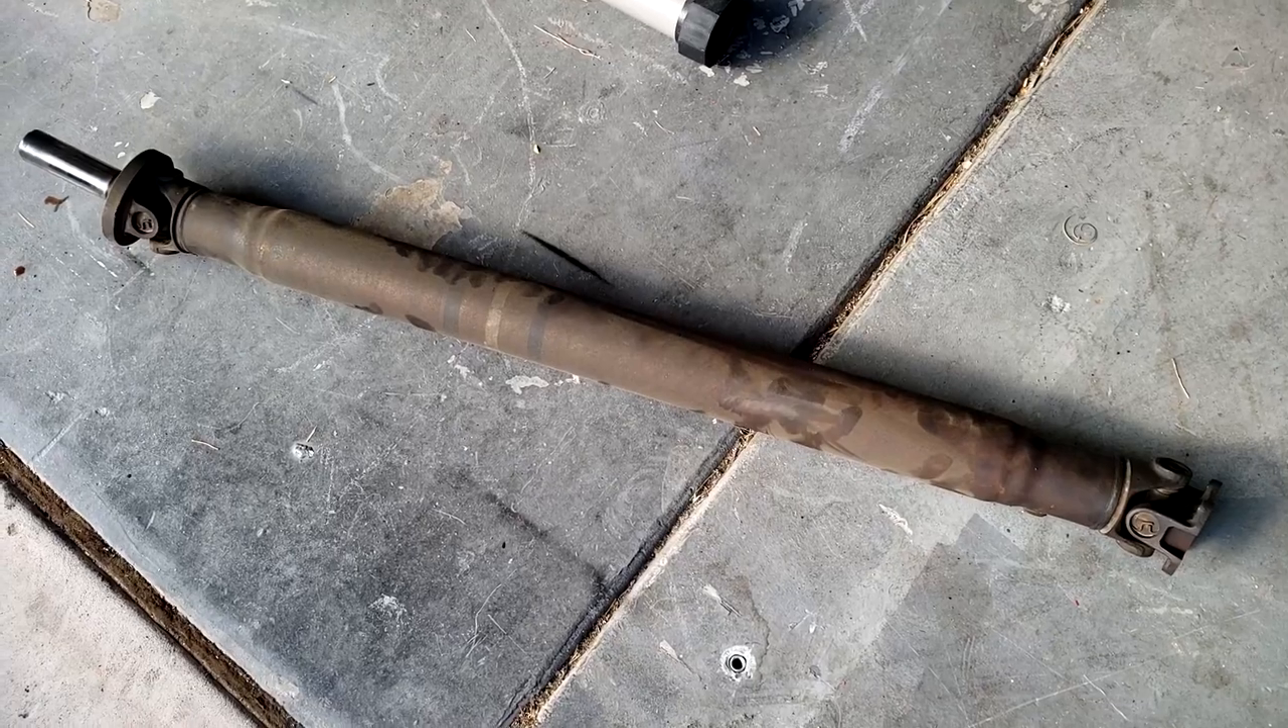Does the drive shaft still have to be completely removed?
No.